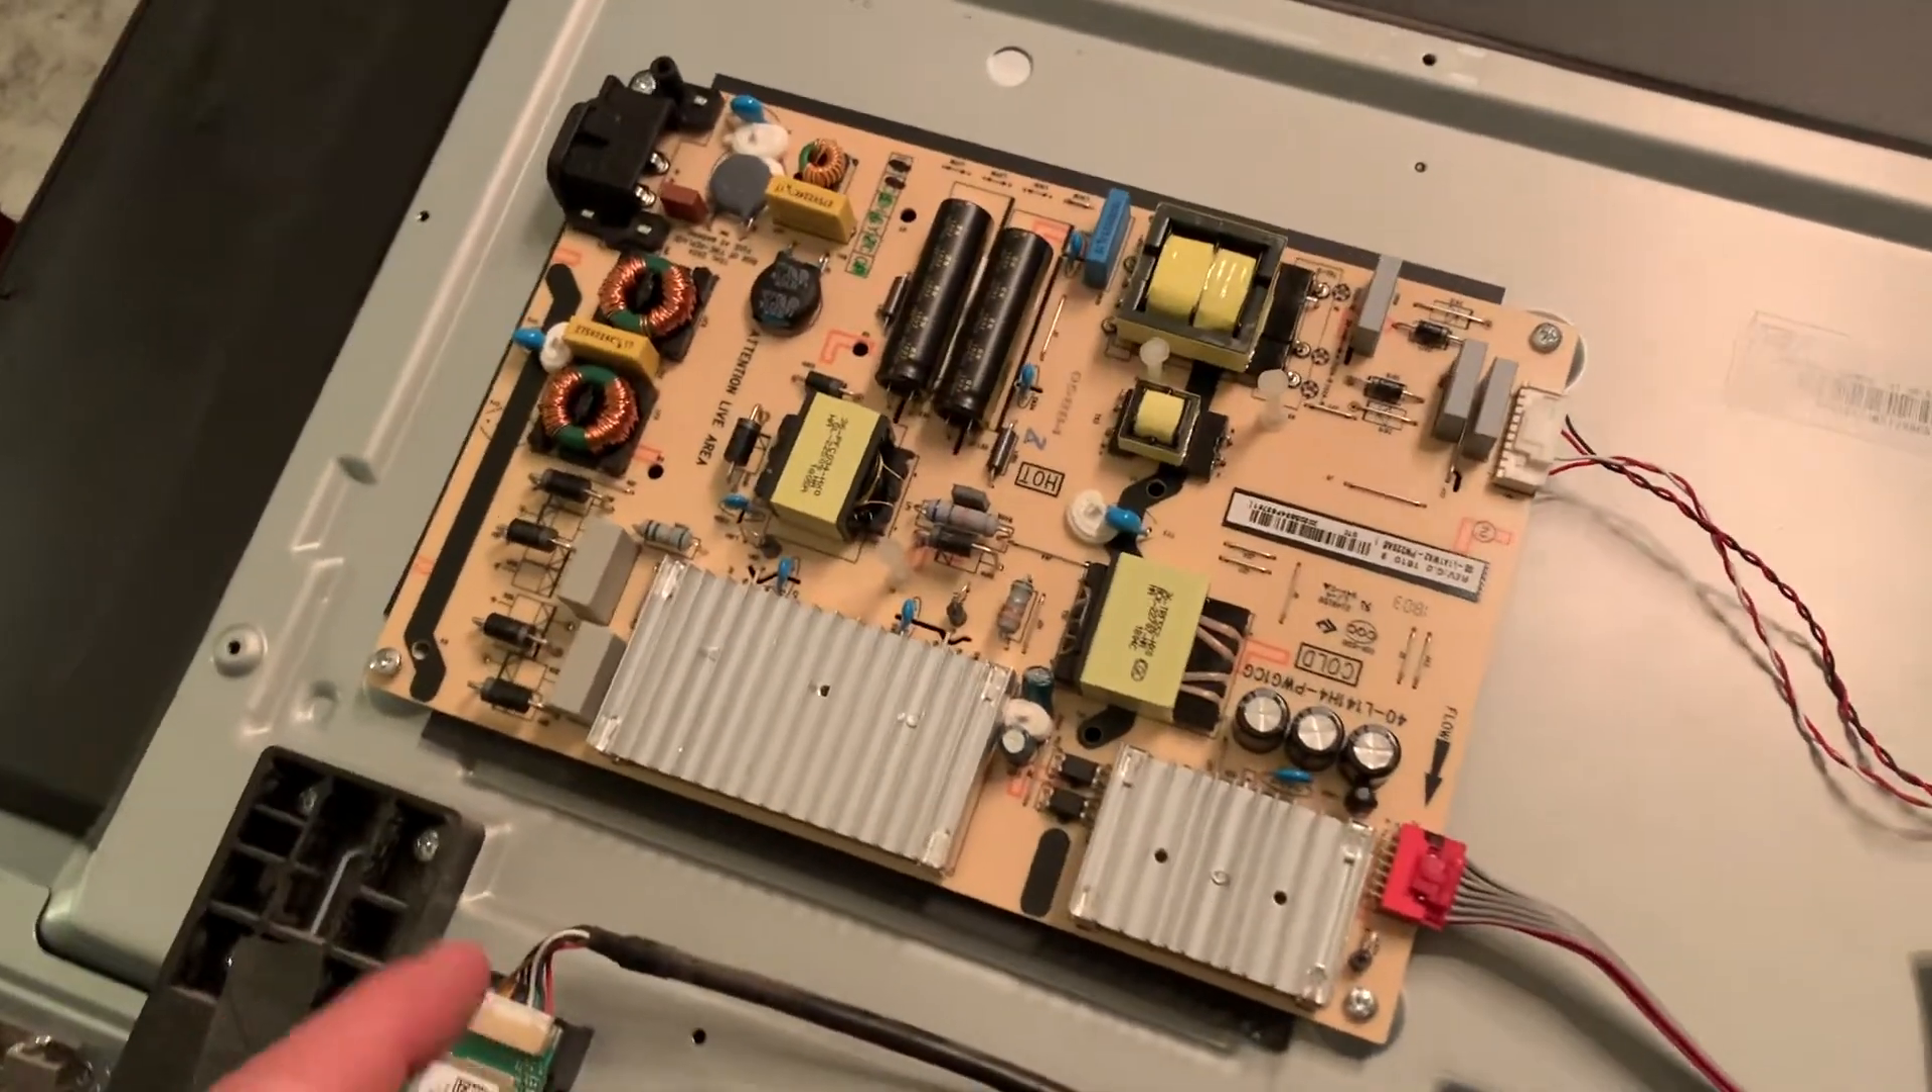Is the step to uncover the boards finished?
Yes.